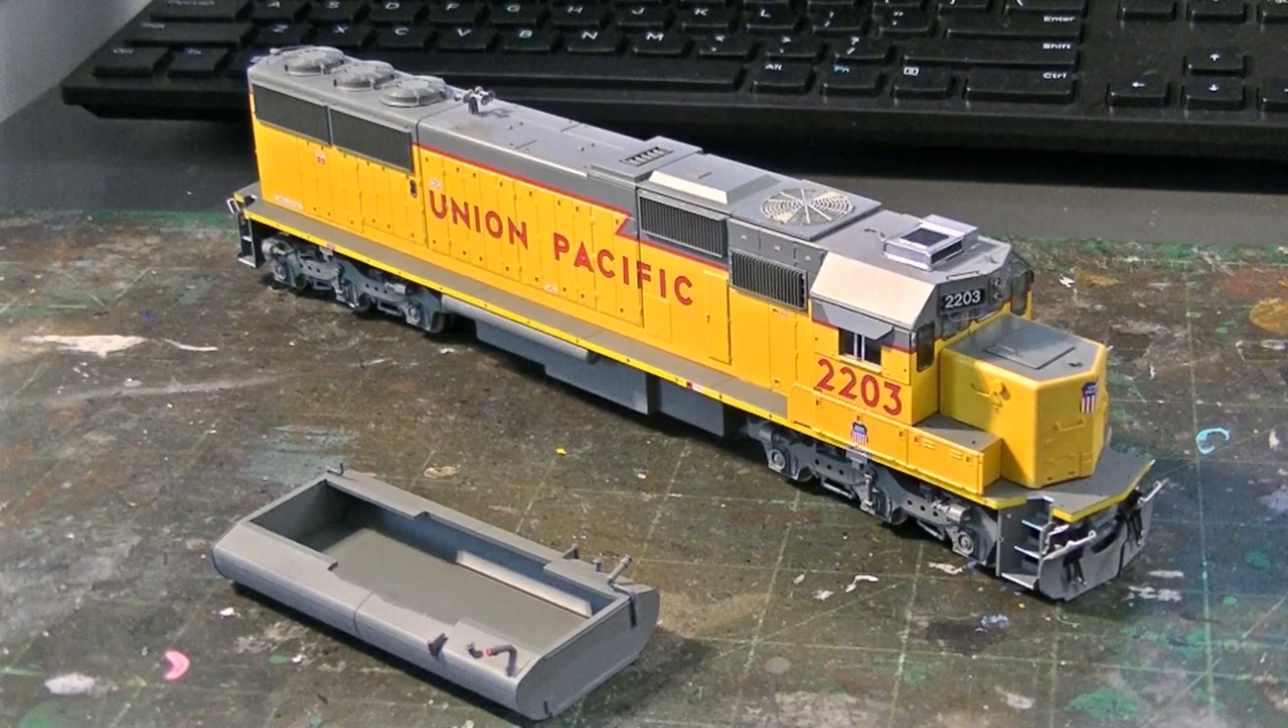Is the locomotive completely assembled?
No.